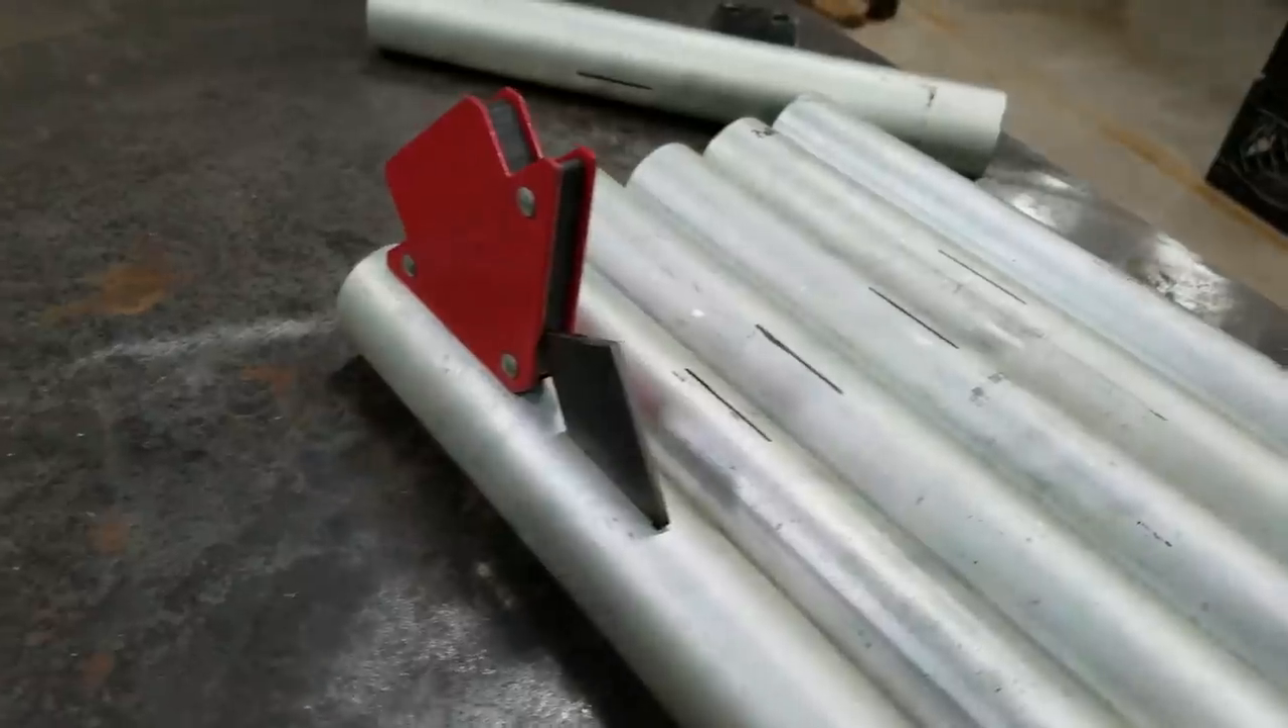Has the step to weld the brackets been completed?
No.